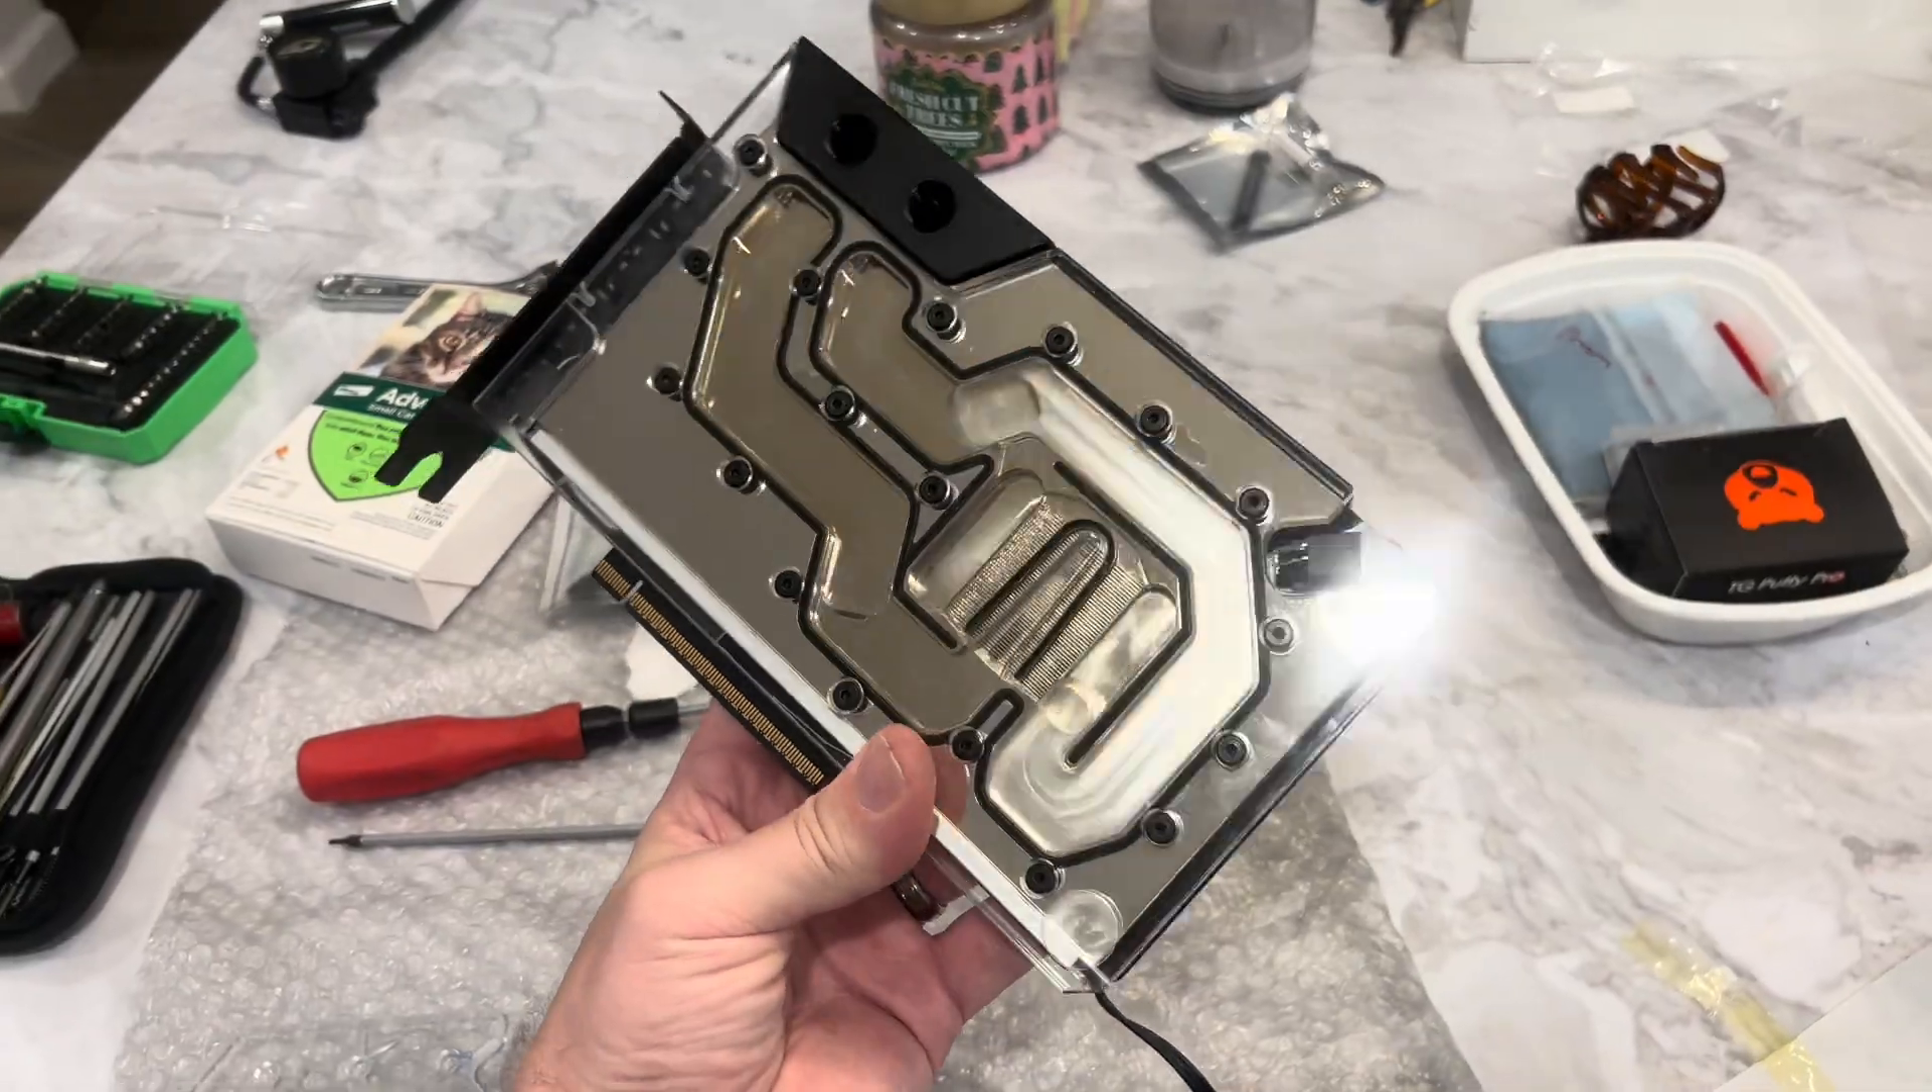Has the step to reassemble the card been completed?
Yes.